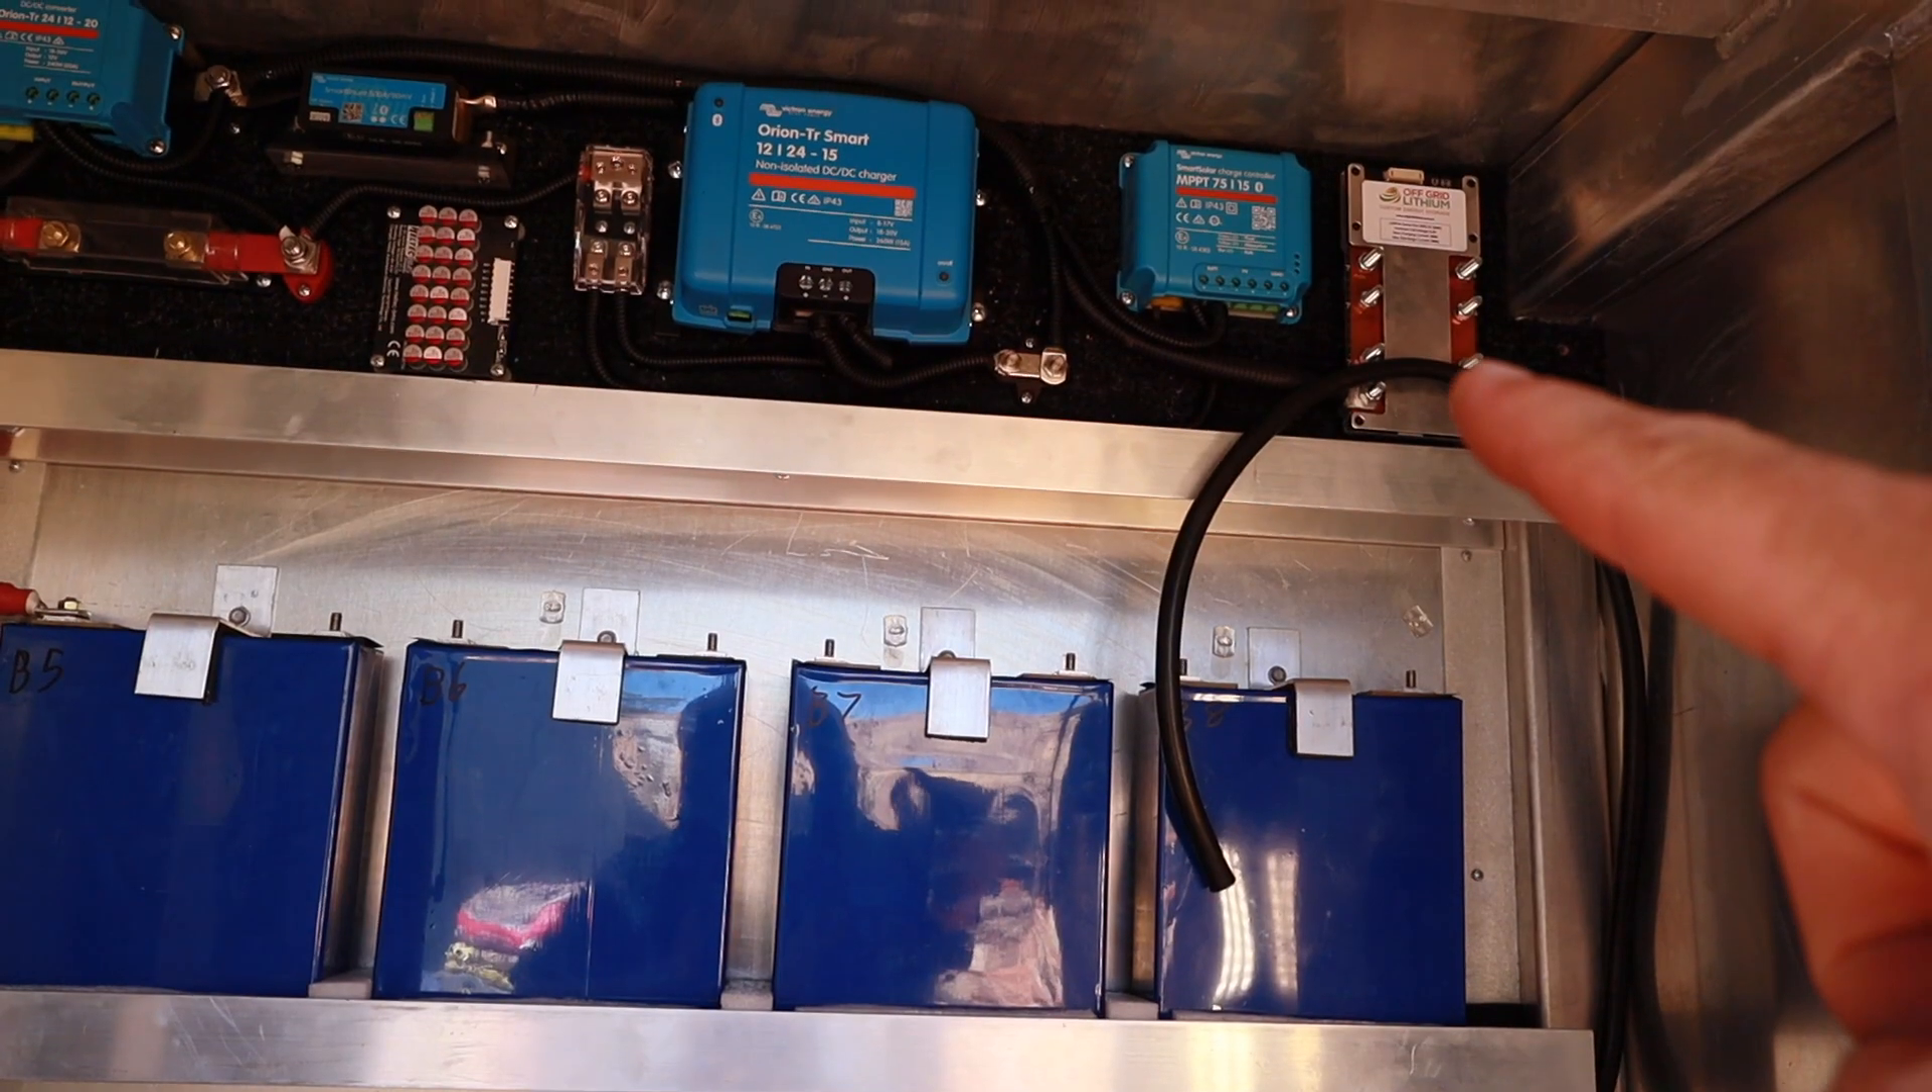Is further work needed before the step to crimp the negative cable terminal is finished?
Yes.